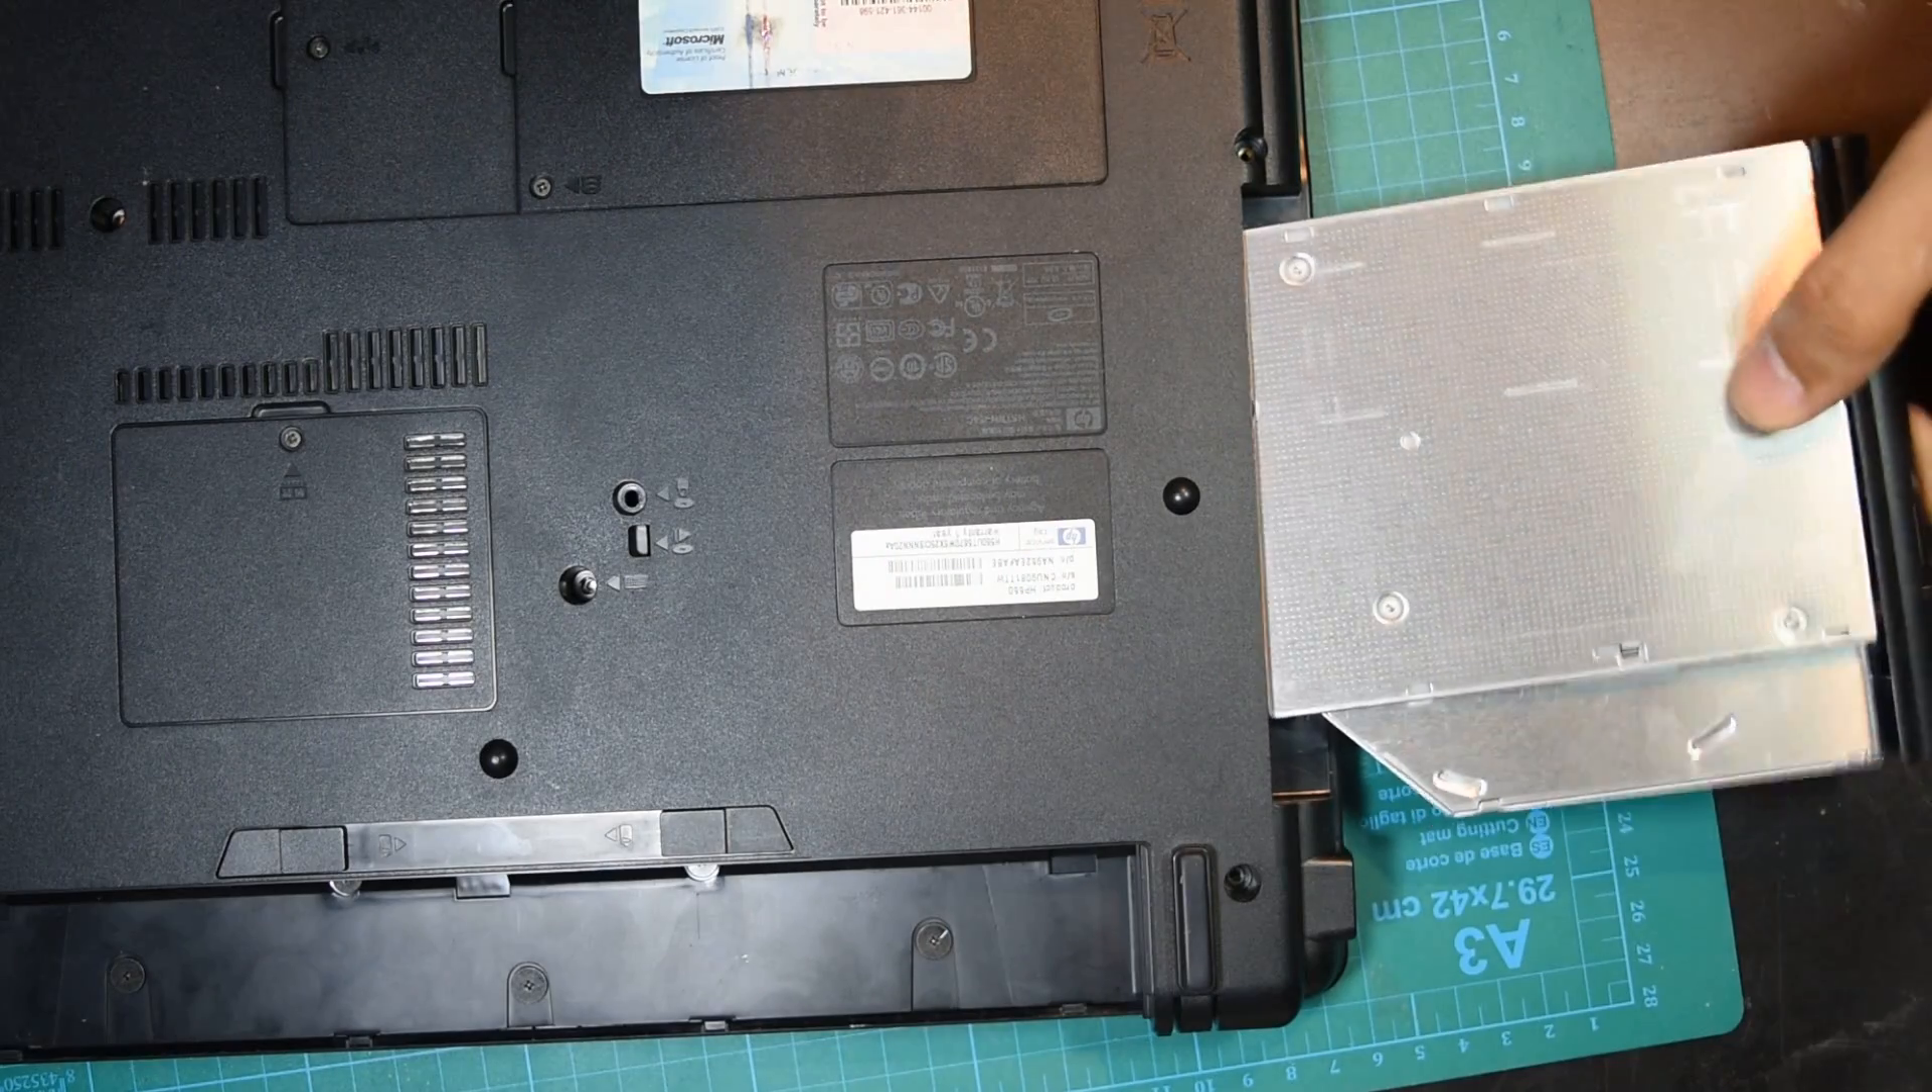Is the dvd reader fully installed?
No.